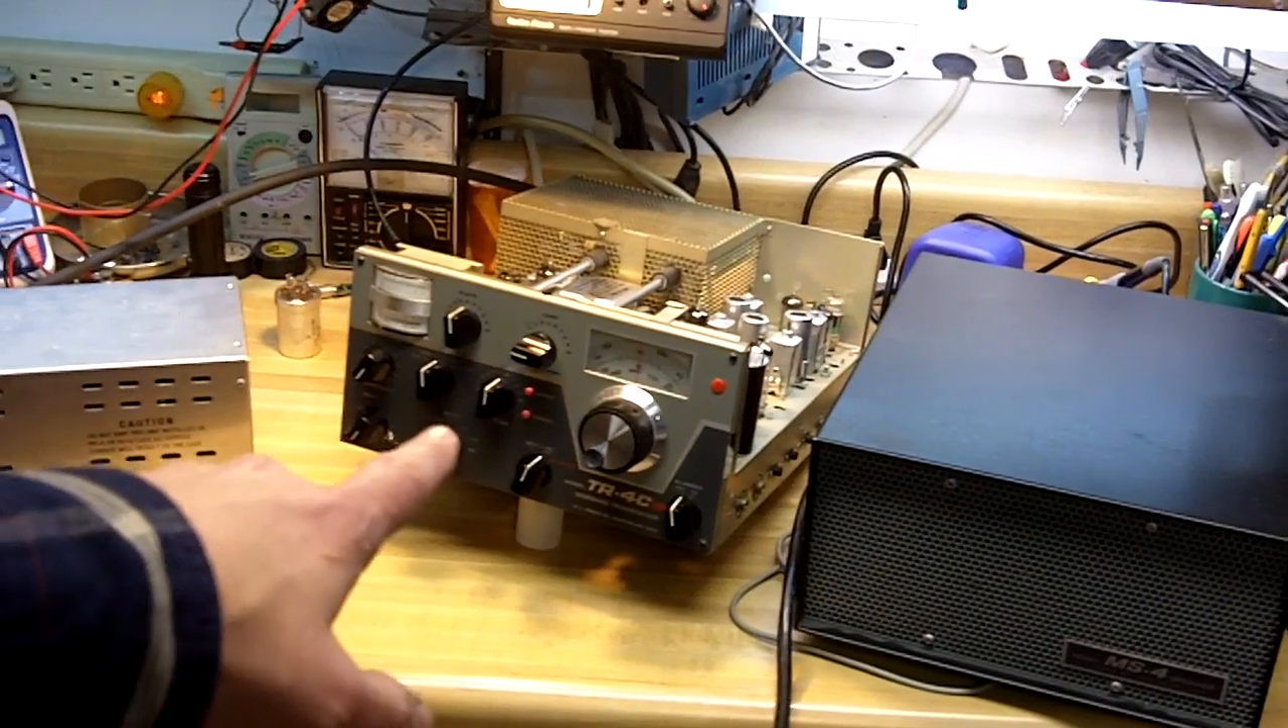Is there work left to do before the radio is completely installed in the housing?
Yes.